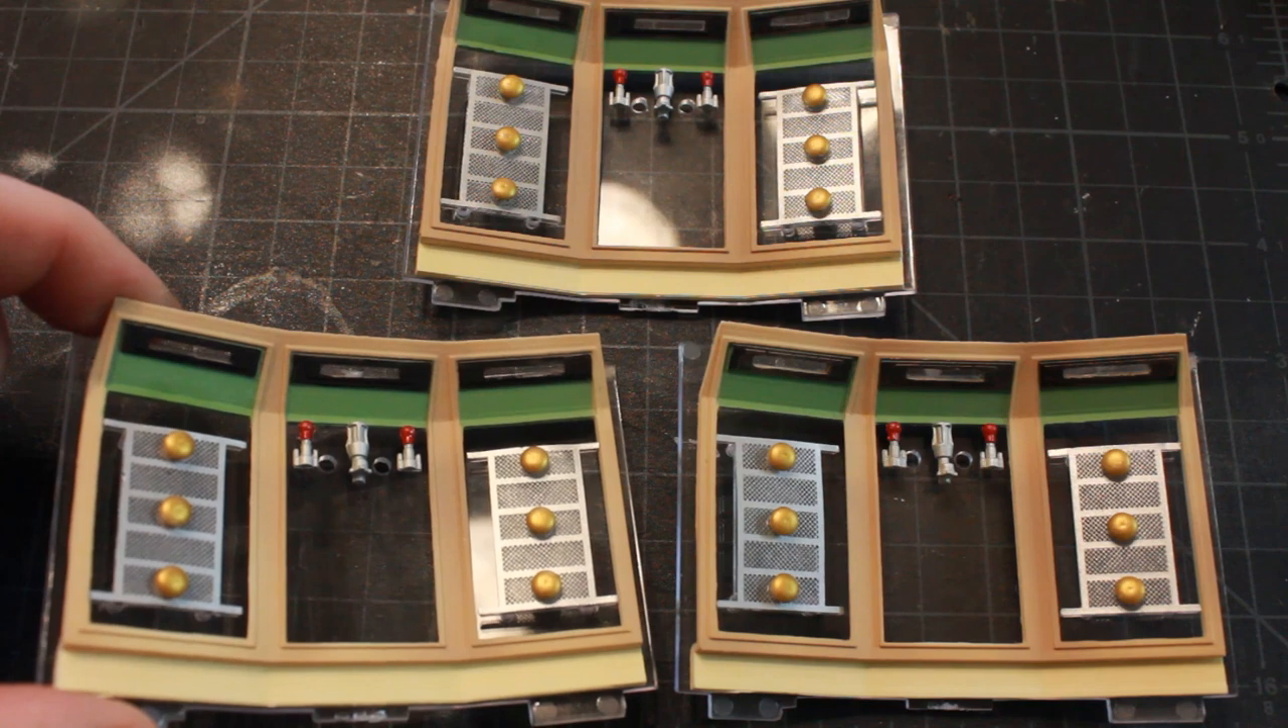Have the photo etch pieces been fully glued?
Yes.